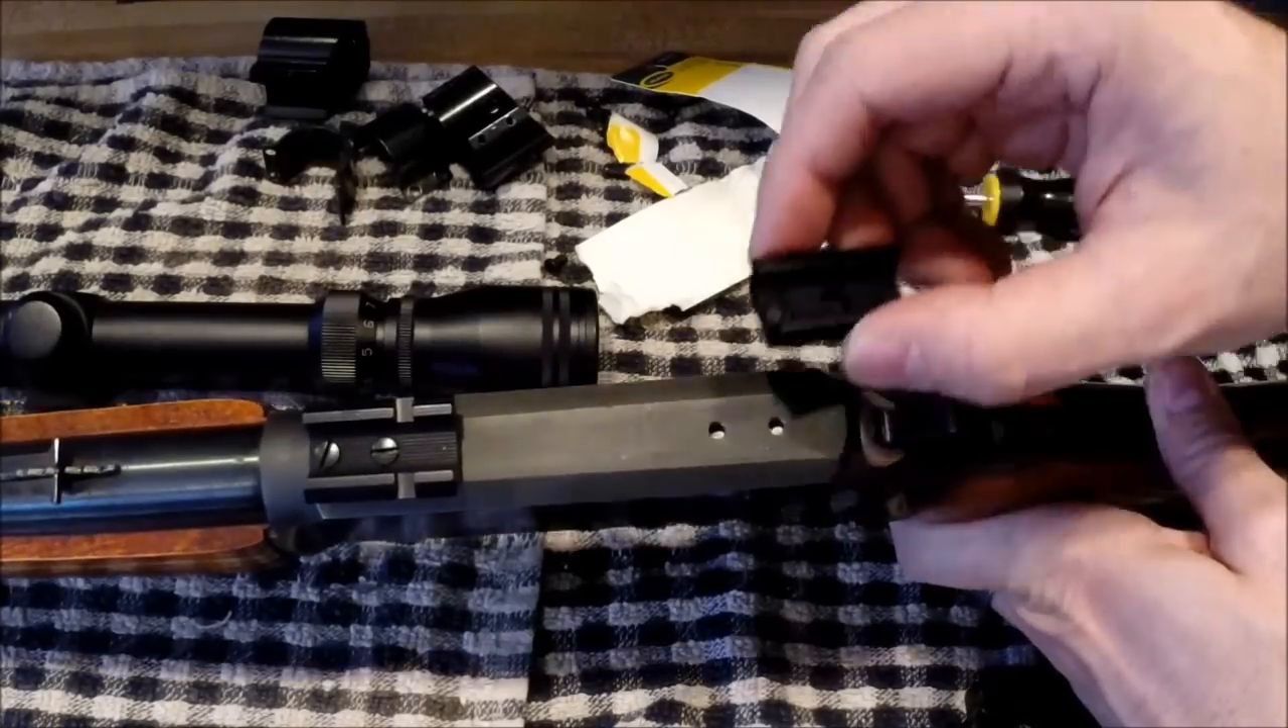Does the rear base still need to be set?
Yes.